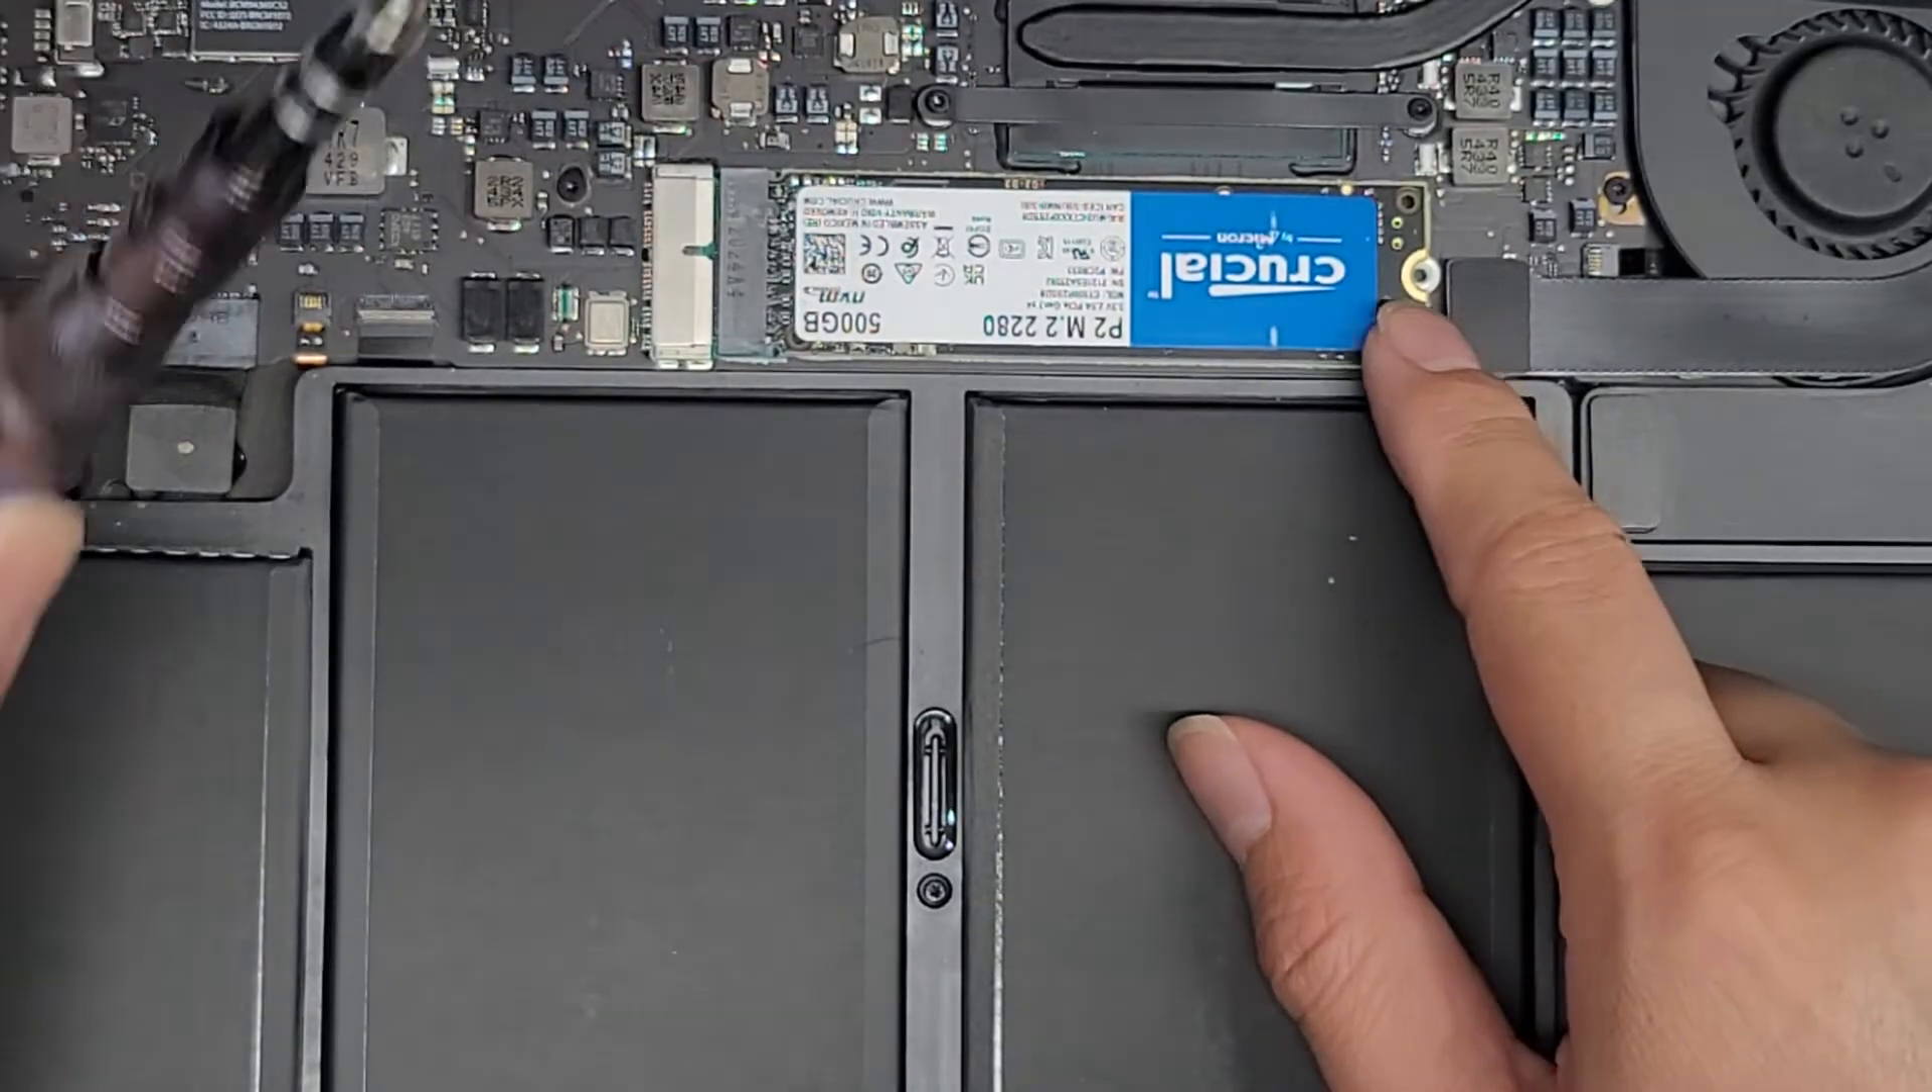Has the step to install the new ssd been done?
No.